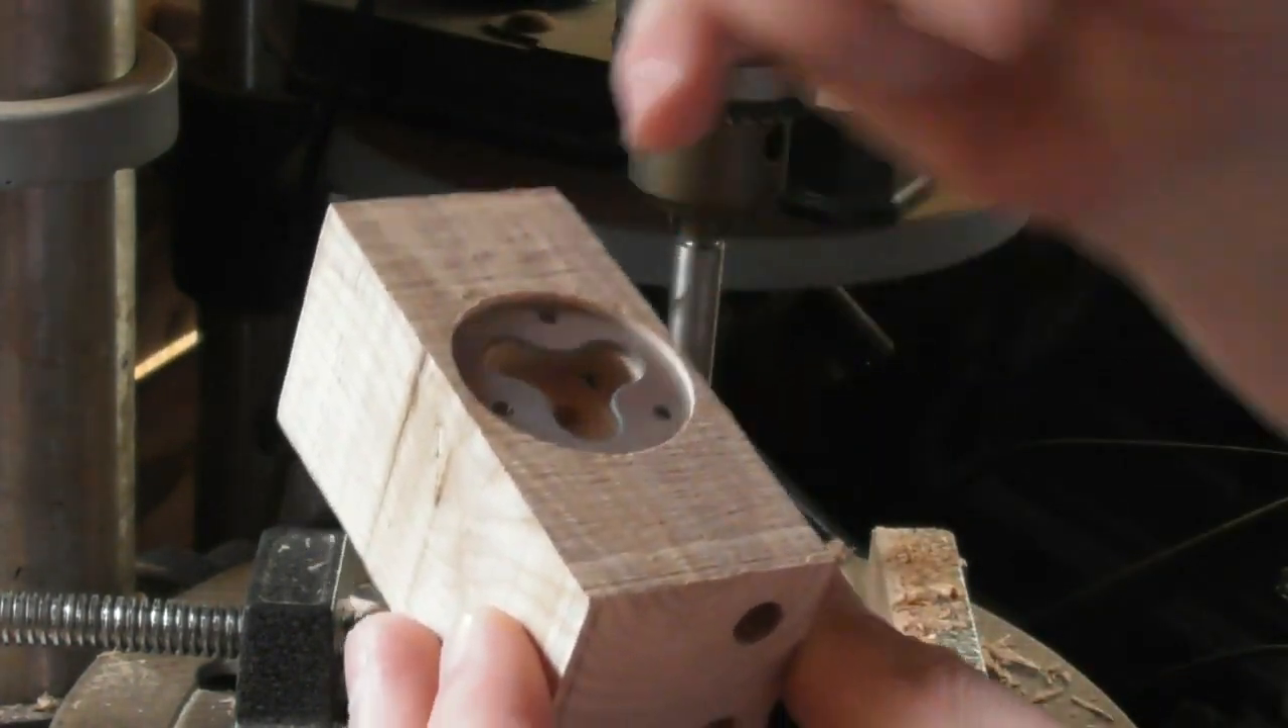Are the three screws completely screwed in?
No.